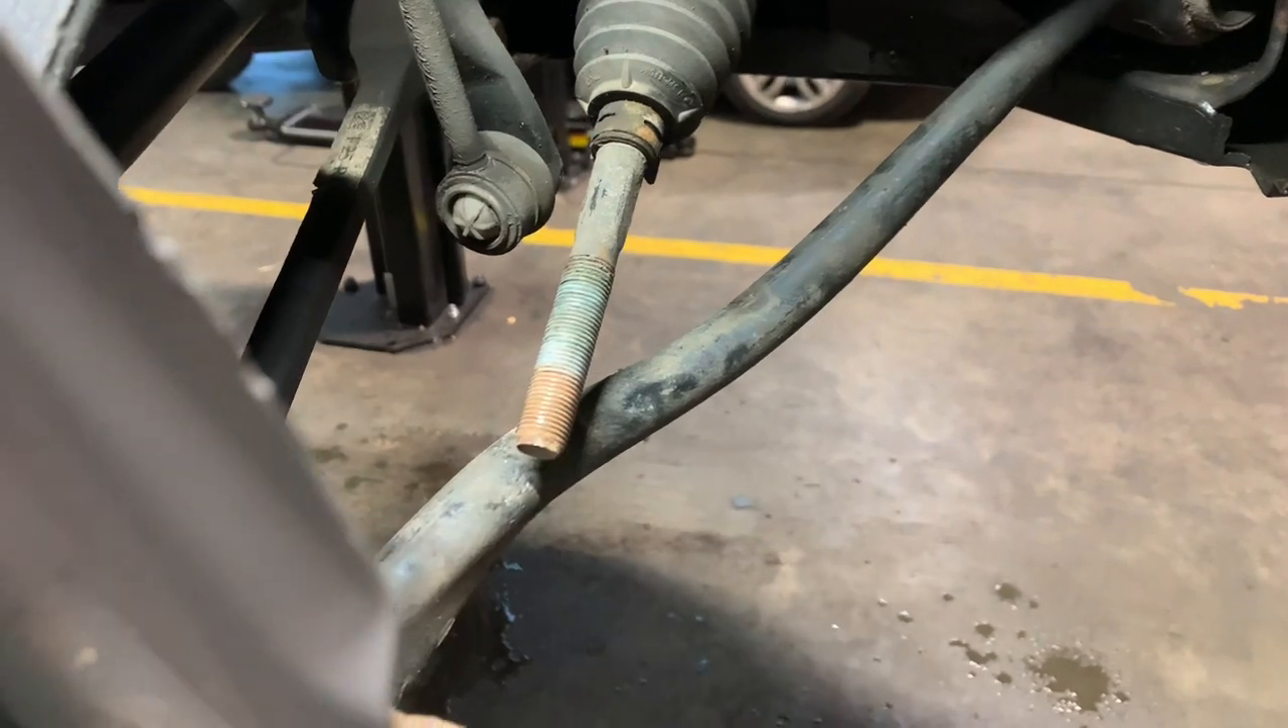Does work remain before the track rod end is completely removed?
No.